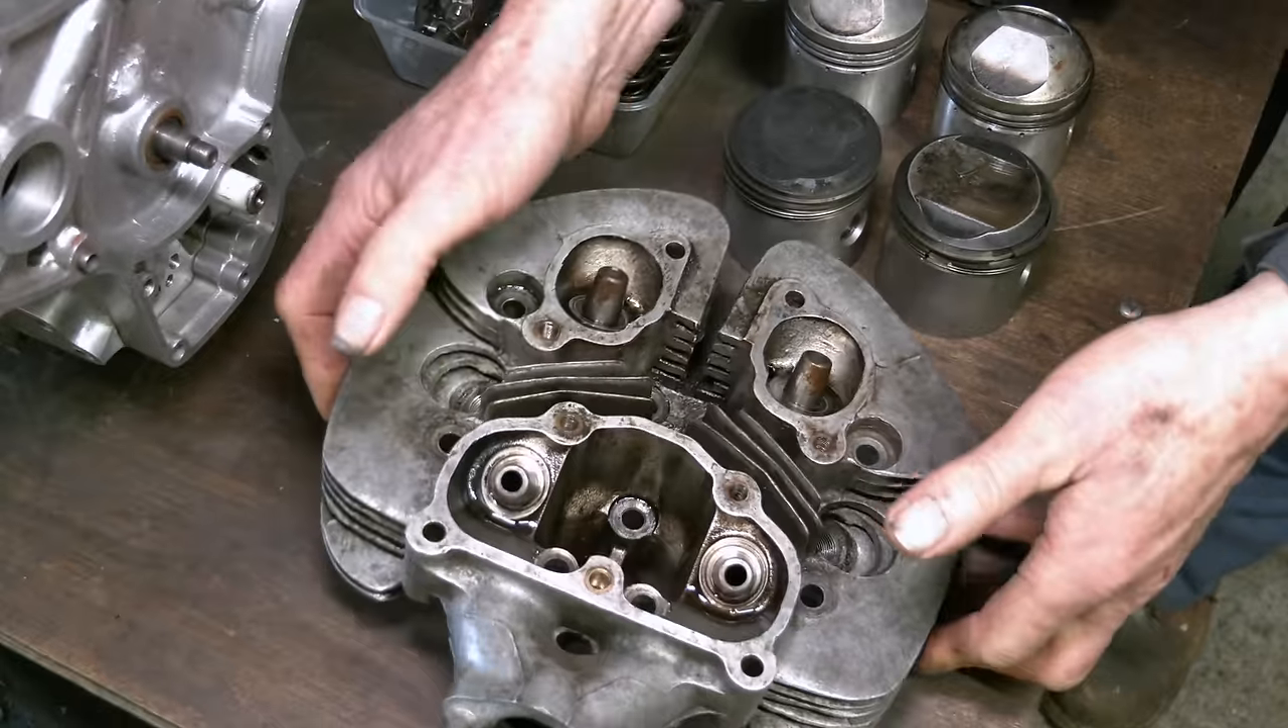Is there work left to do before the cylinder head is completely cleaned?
Yes.